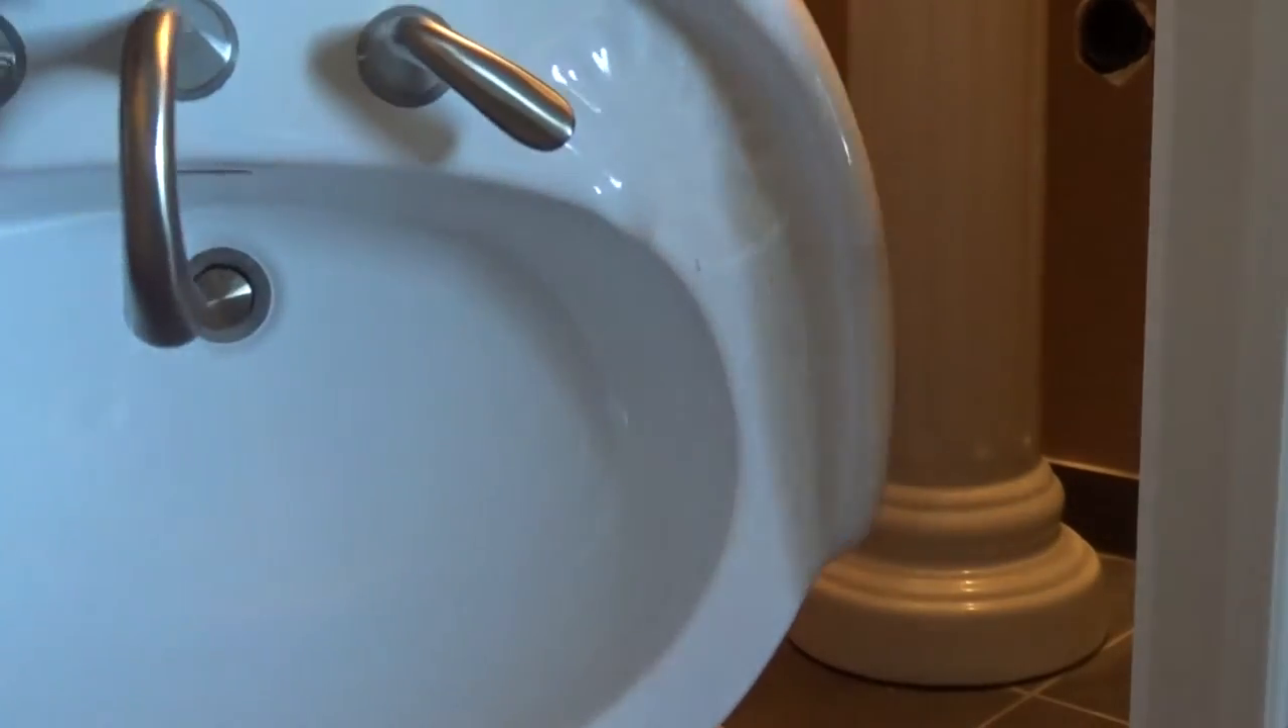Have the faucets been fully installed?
Yes.